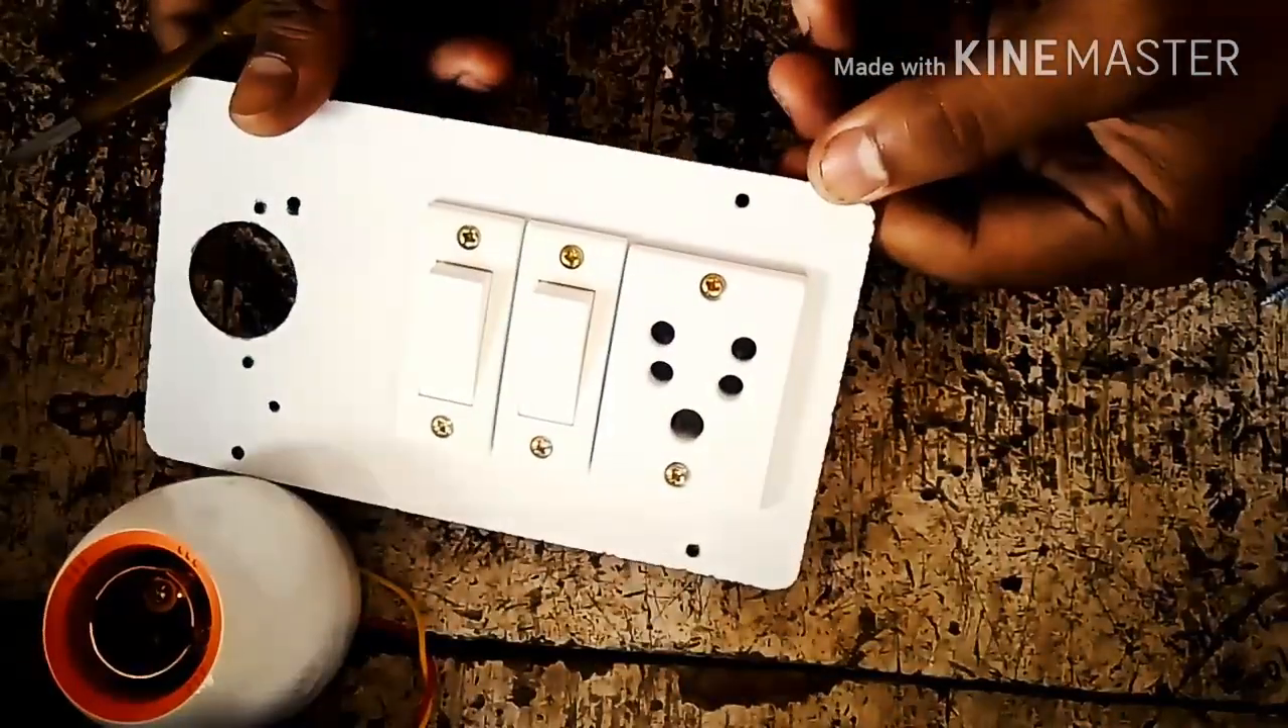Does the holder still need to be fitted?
Yes.